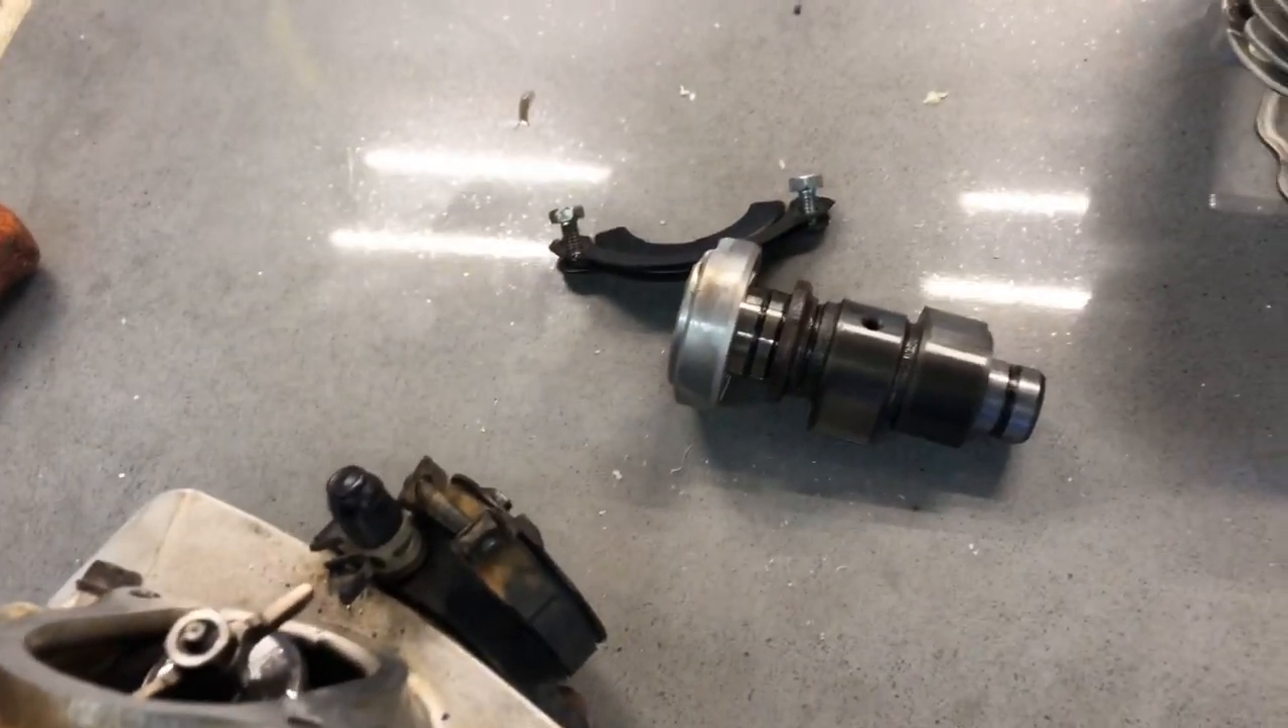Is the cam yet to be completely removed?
No.